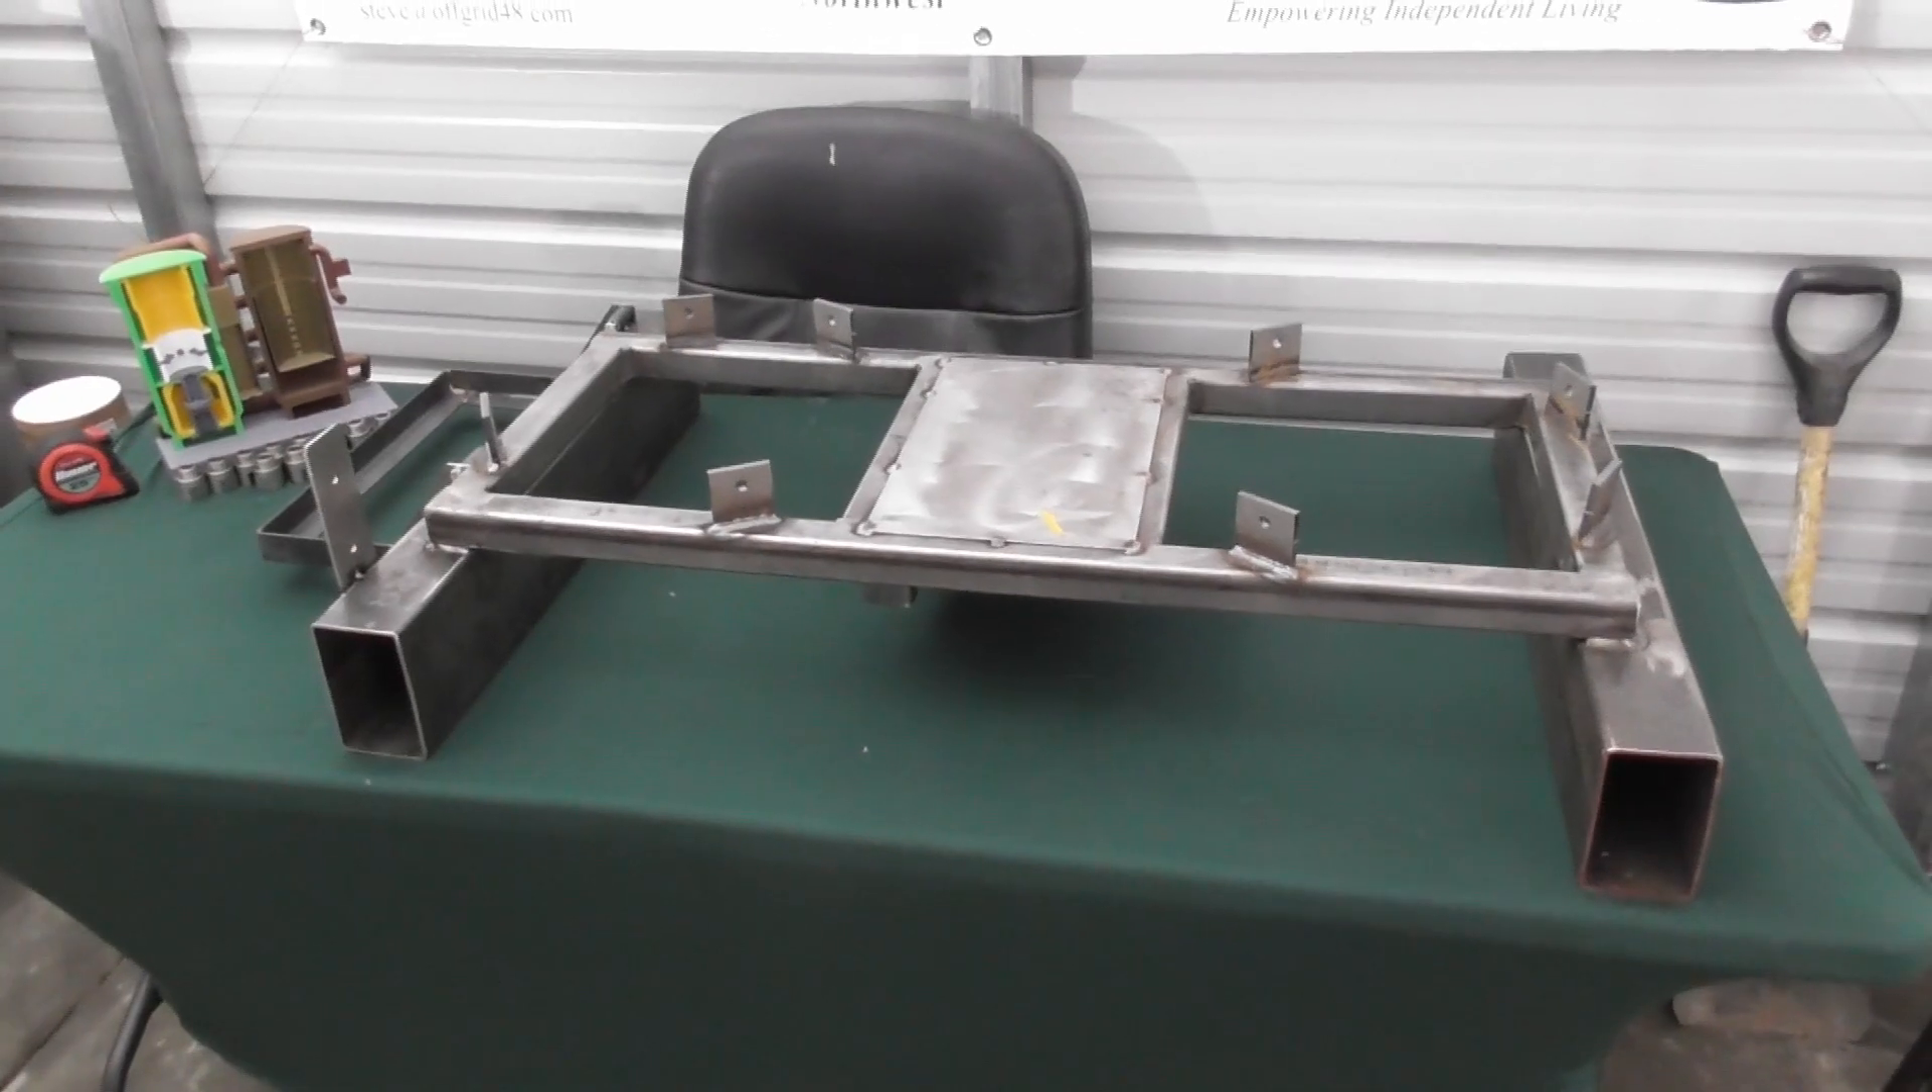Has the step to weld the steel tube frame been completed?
Yes.